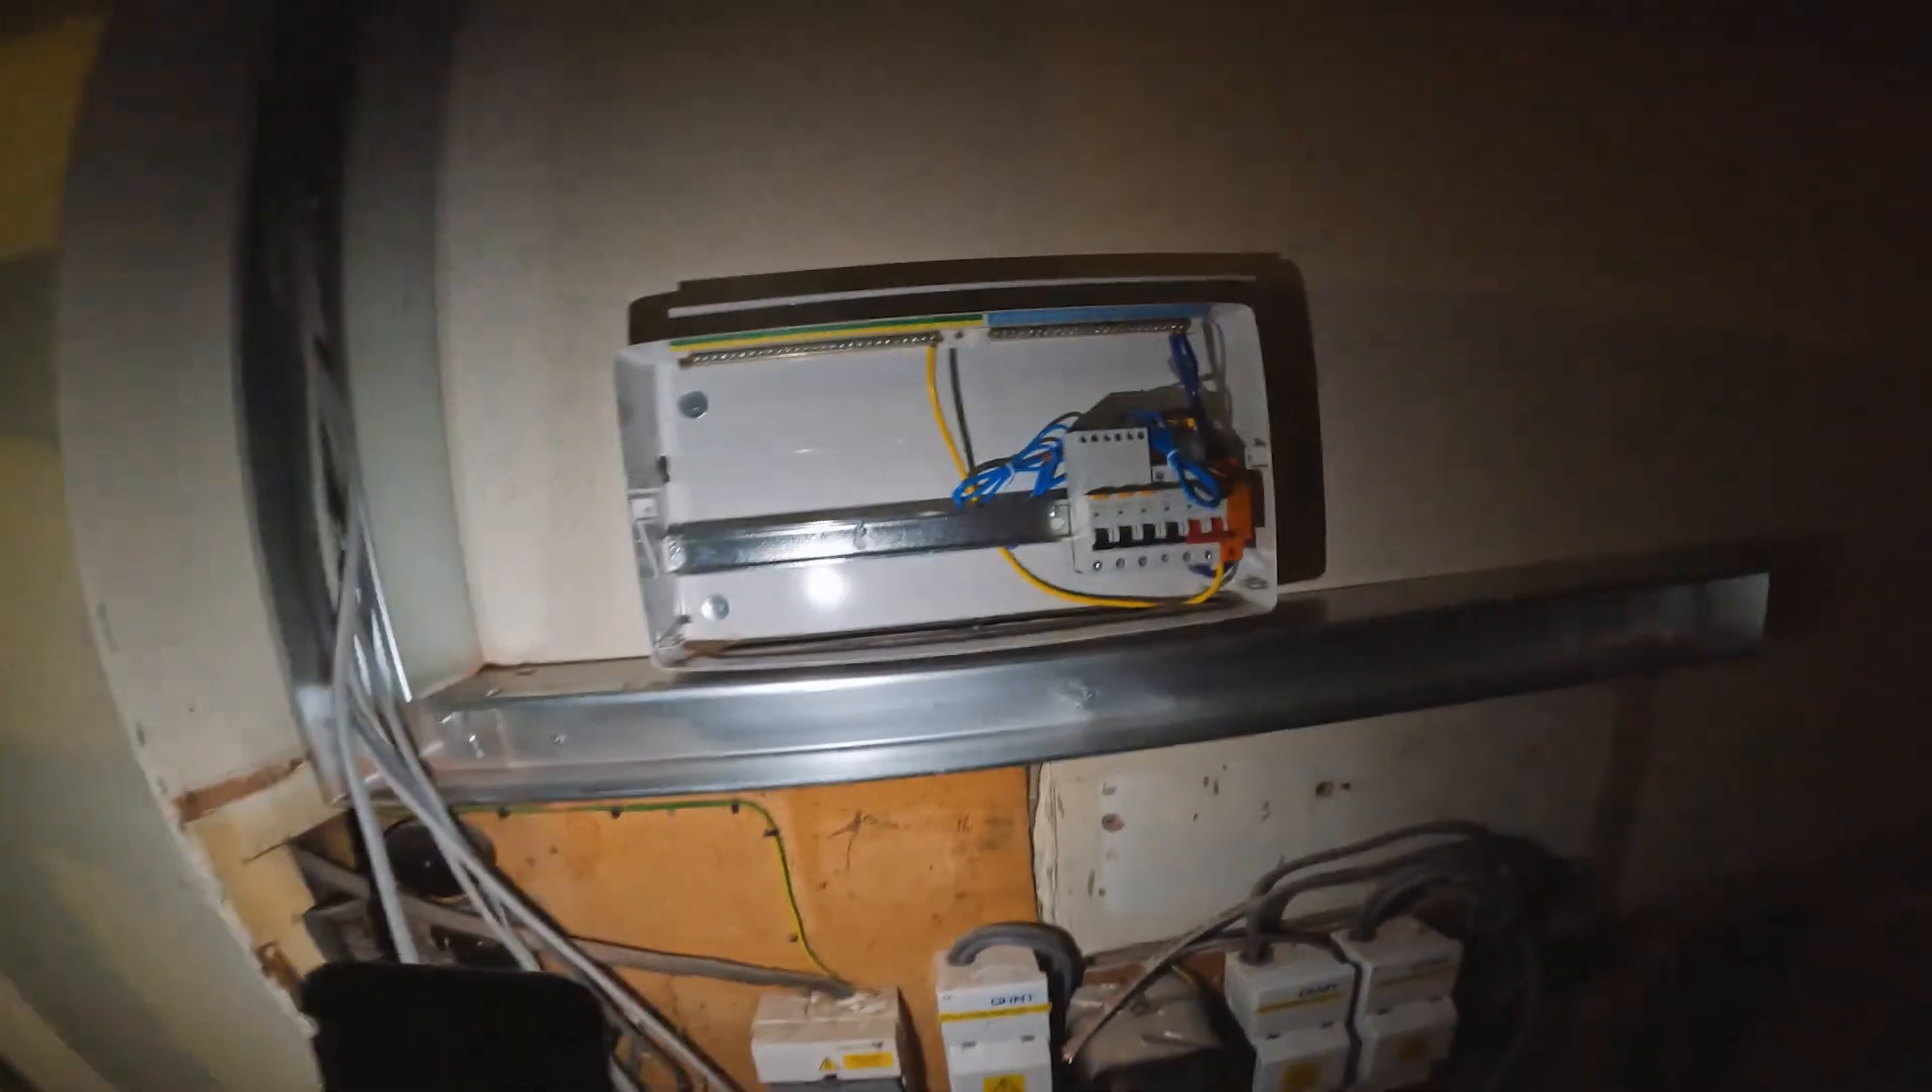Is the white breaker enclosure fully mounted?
Yes.